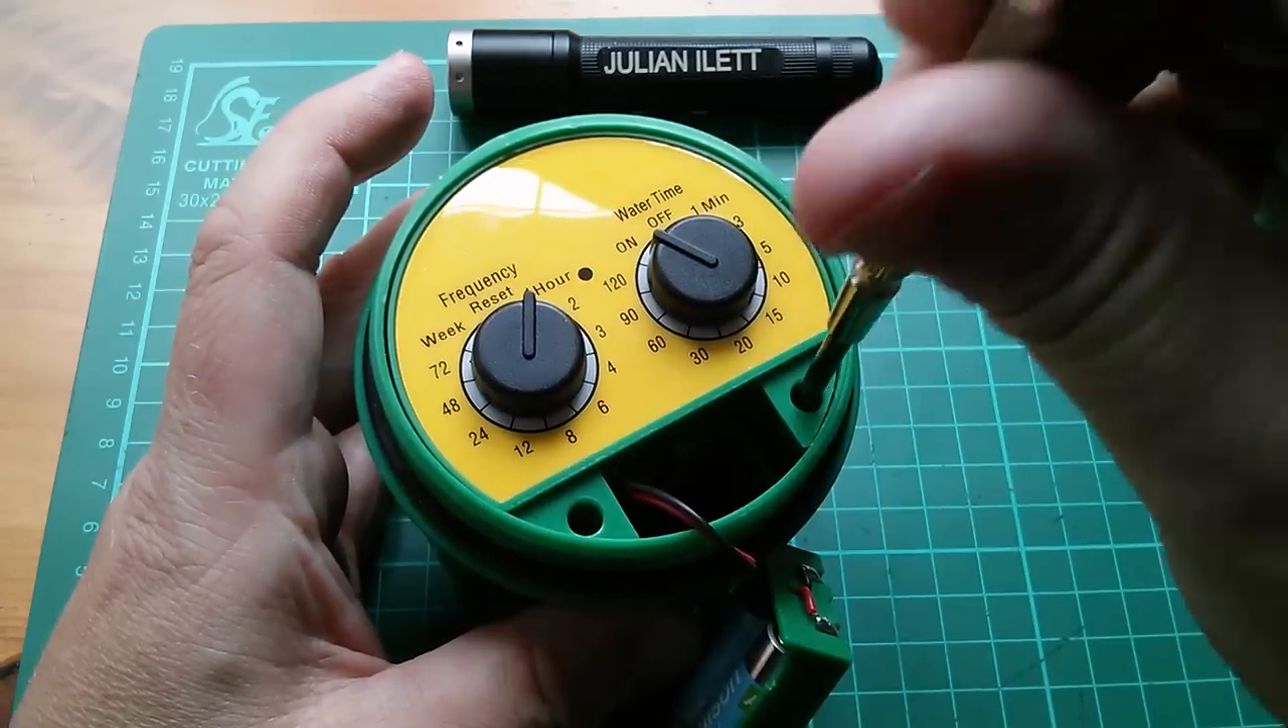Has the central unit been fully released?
No.